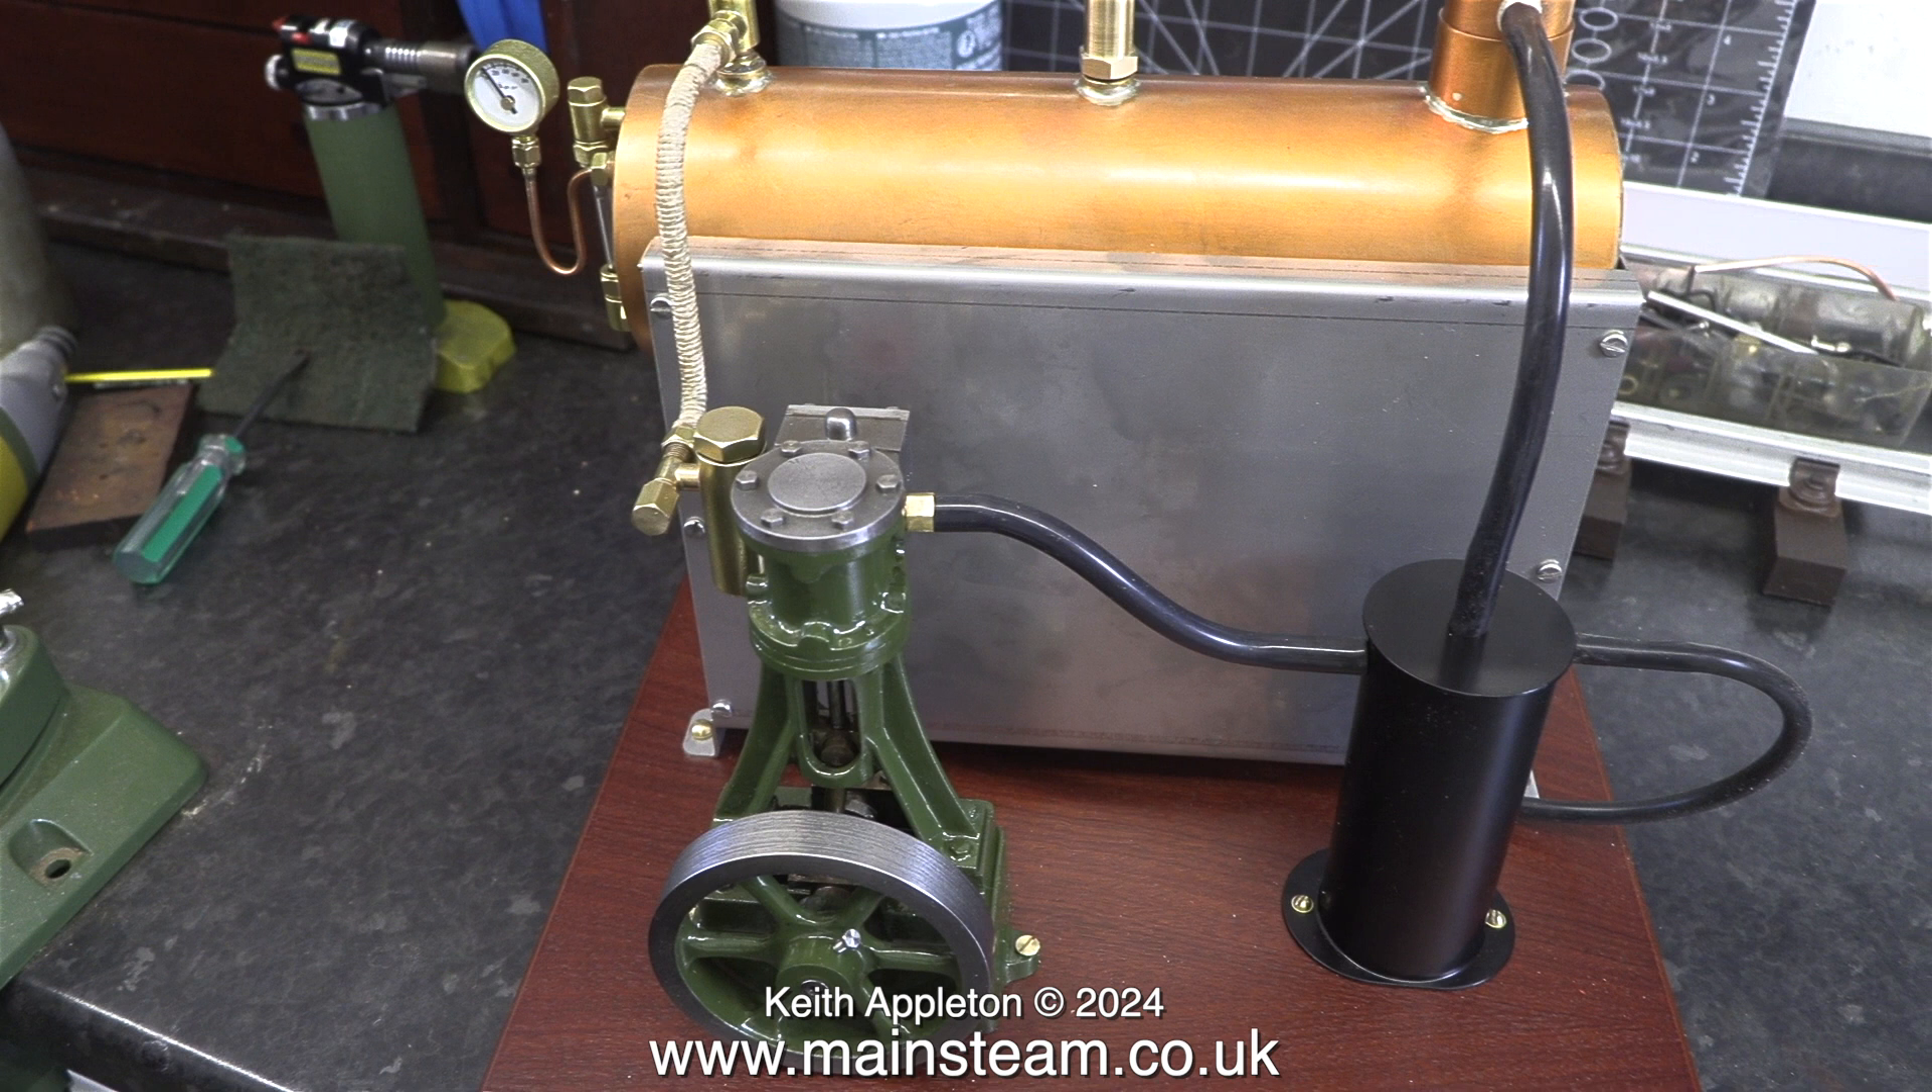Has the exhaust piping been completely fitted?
Yes.